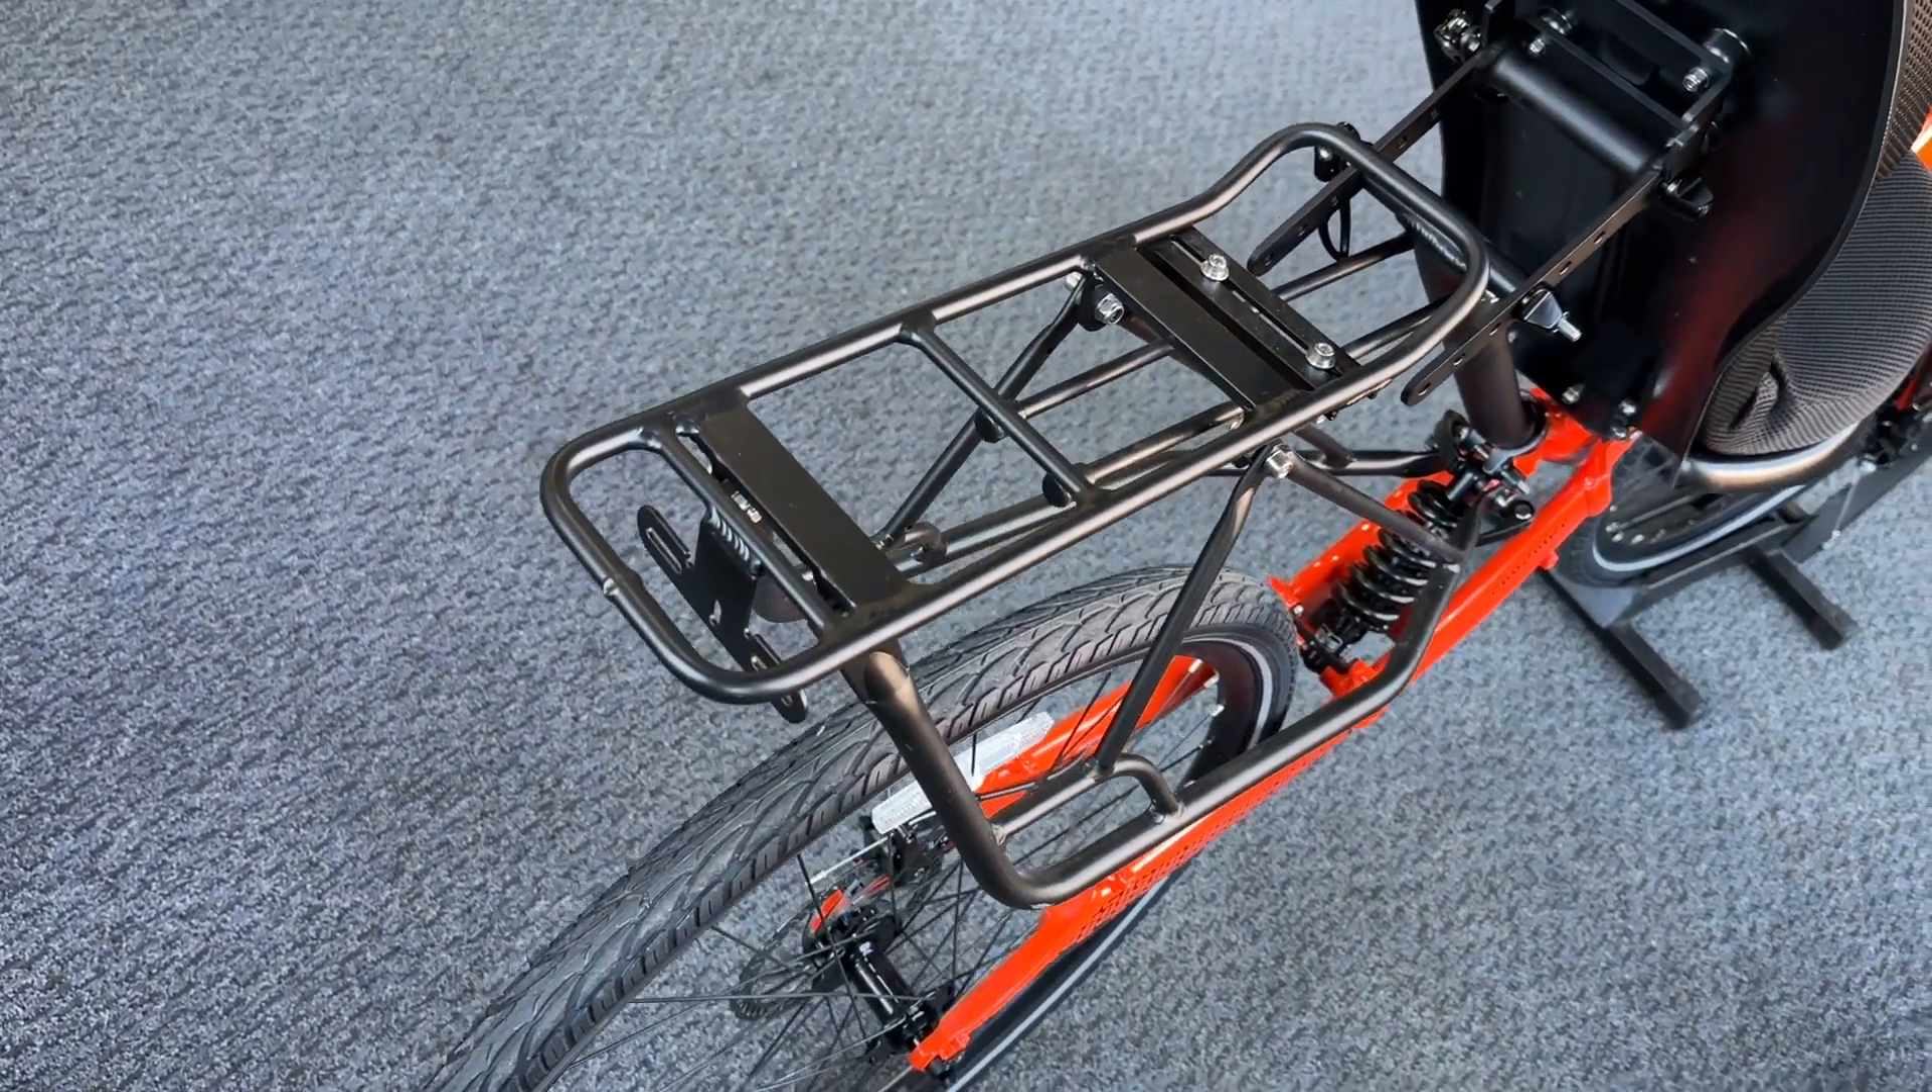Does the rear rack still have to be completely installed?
No.